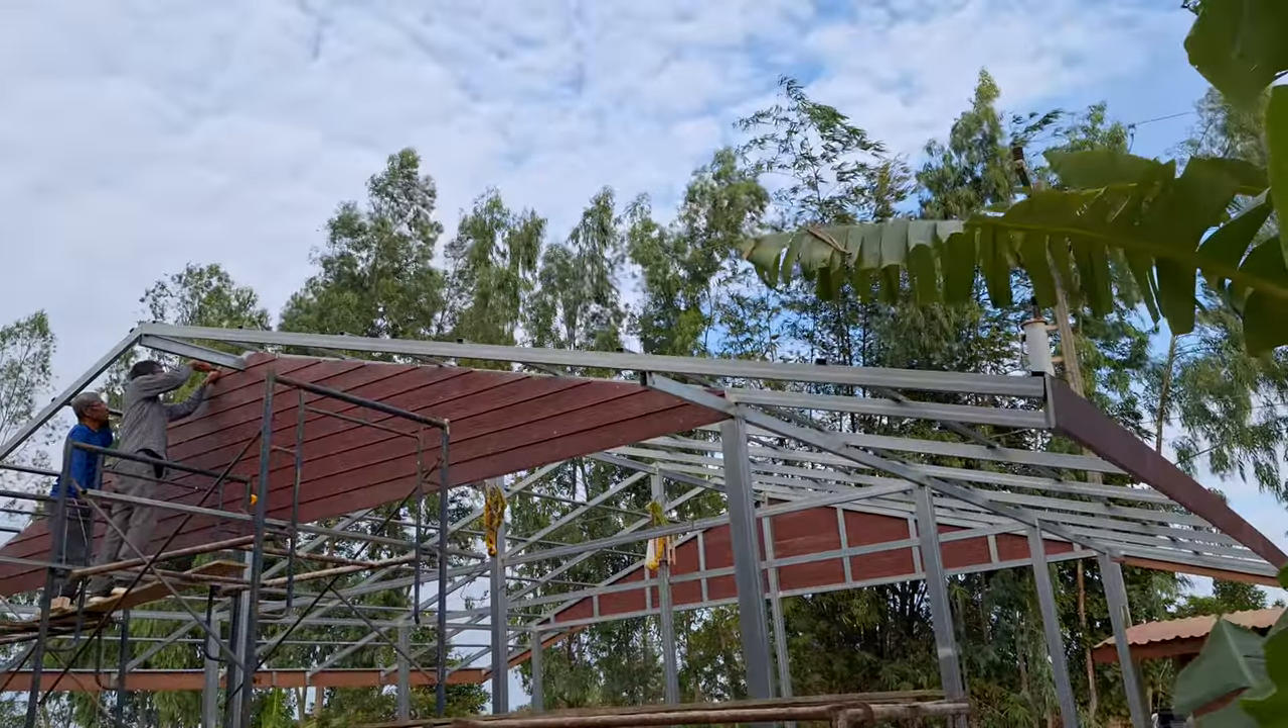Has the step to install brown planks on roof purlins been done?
No.